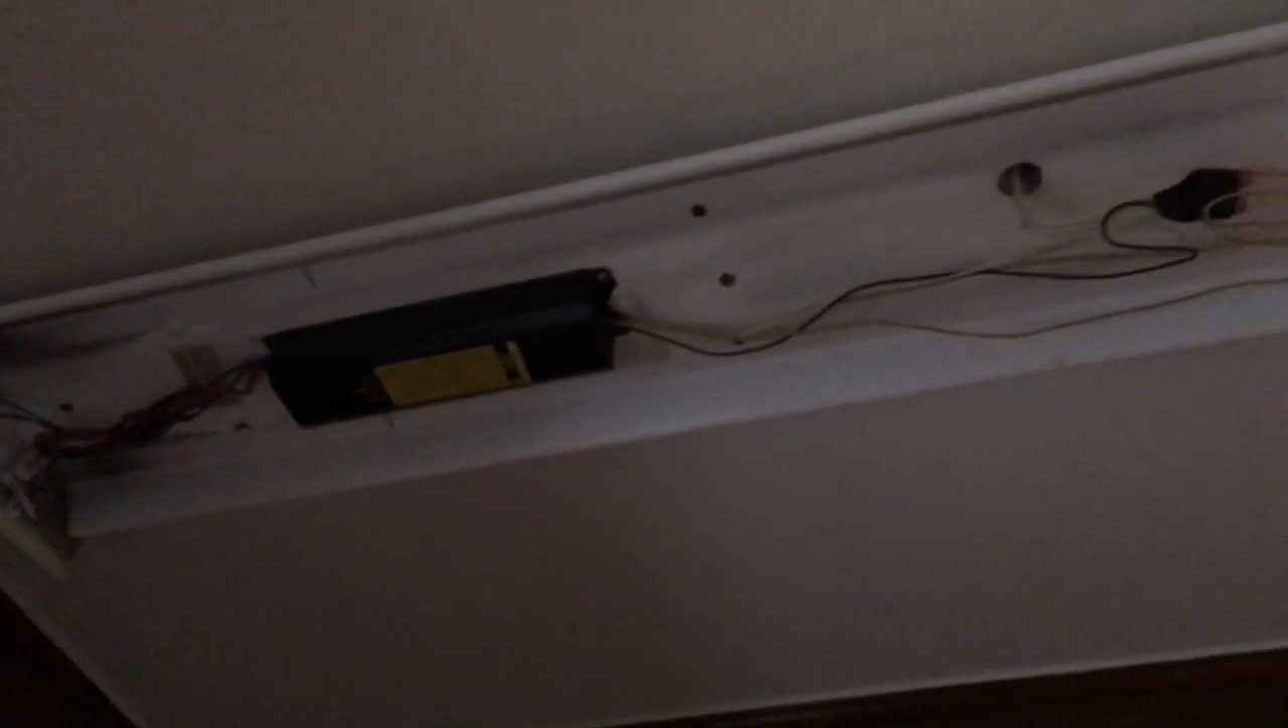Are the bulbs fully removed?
Yes.